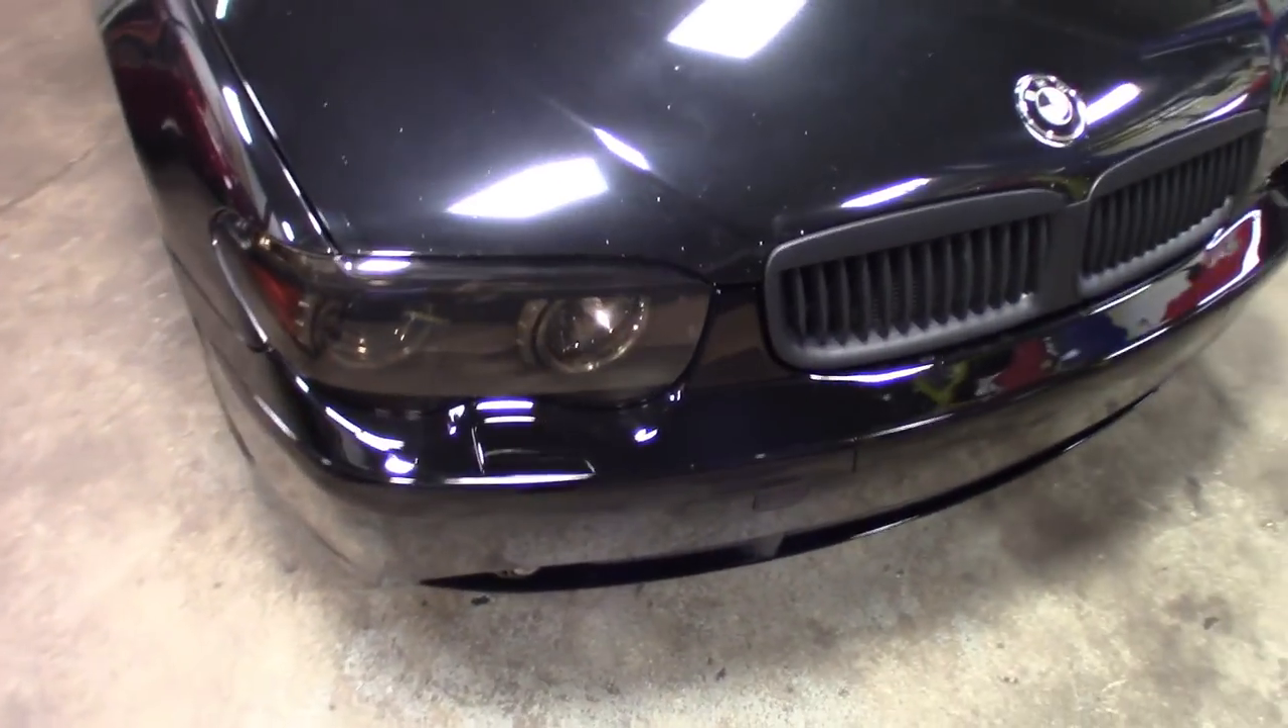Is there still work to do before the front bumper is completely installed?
No.